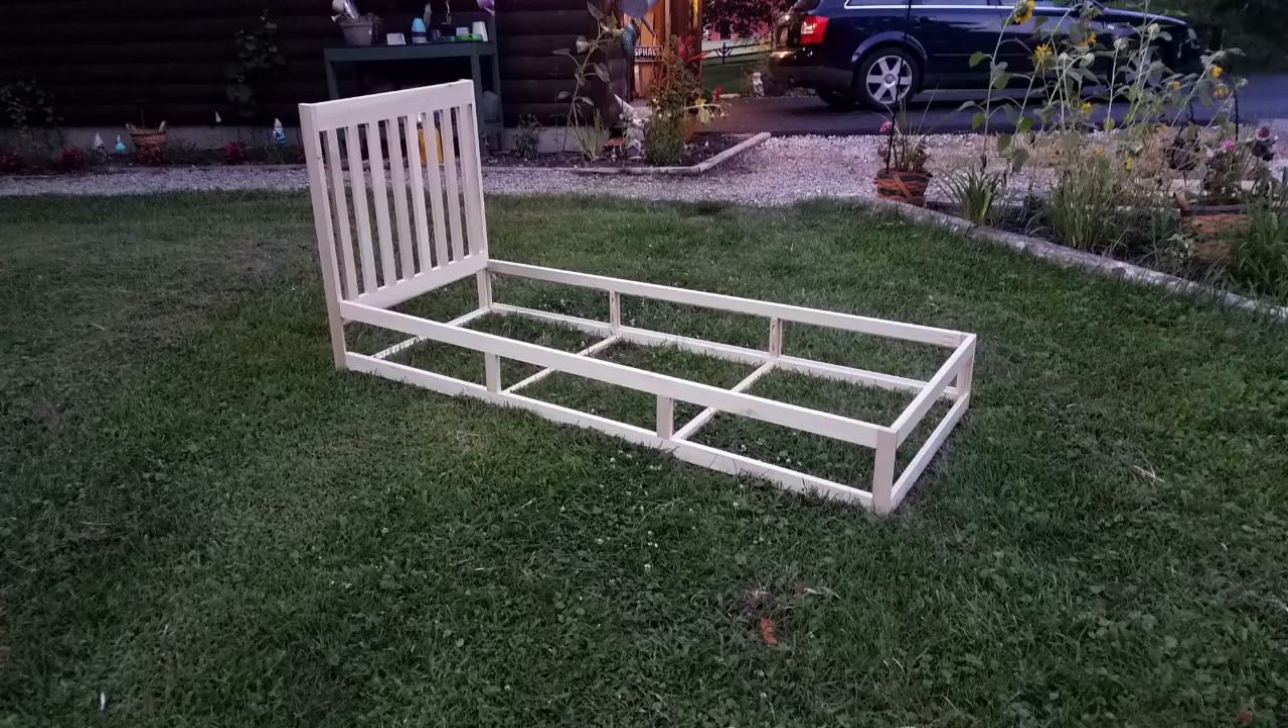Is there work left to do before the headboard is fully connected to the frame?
No.